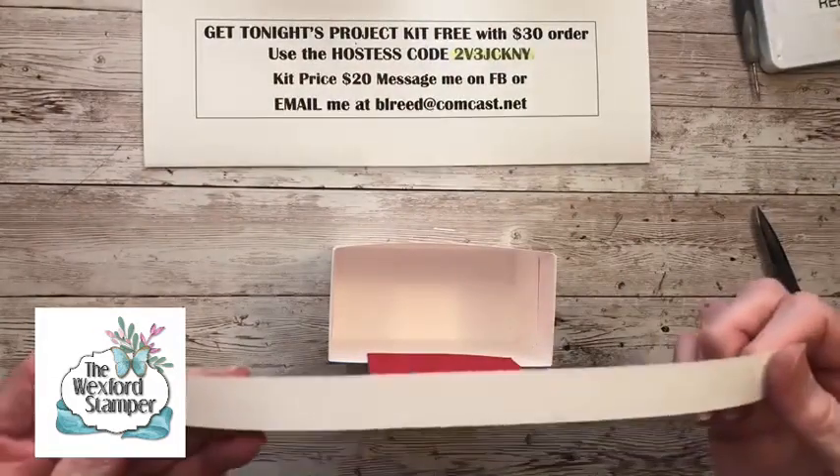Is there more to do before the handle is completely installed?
Yes.